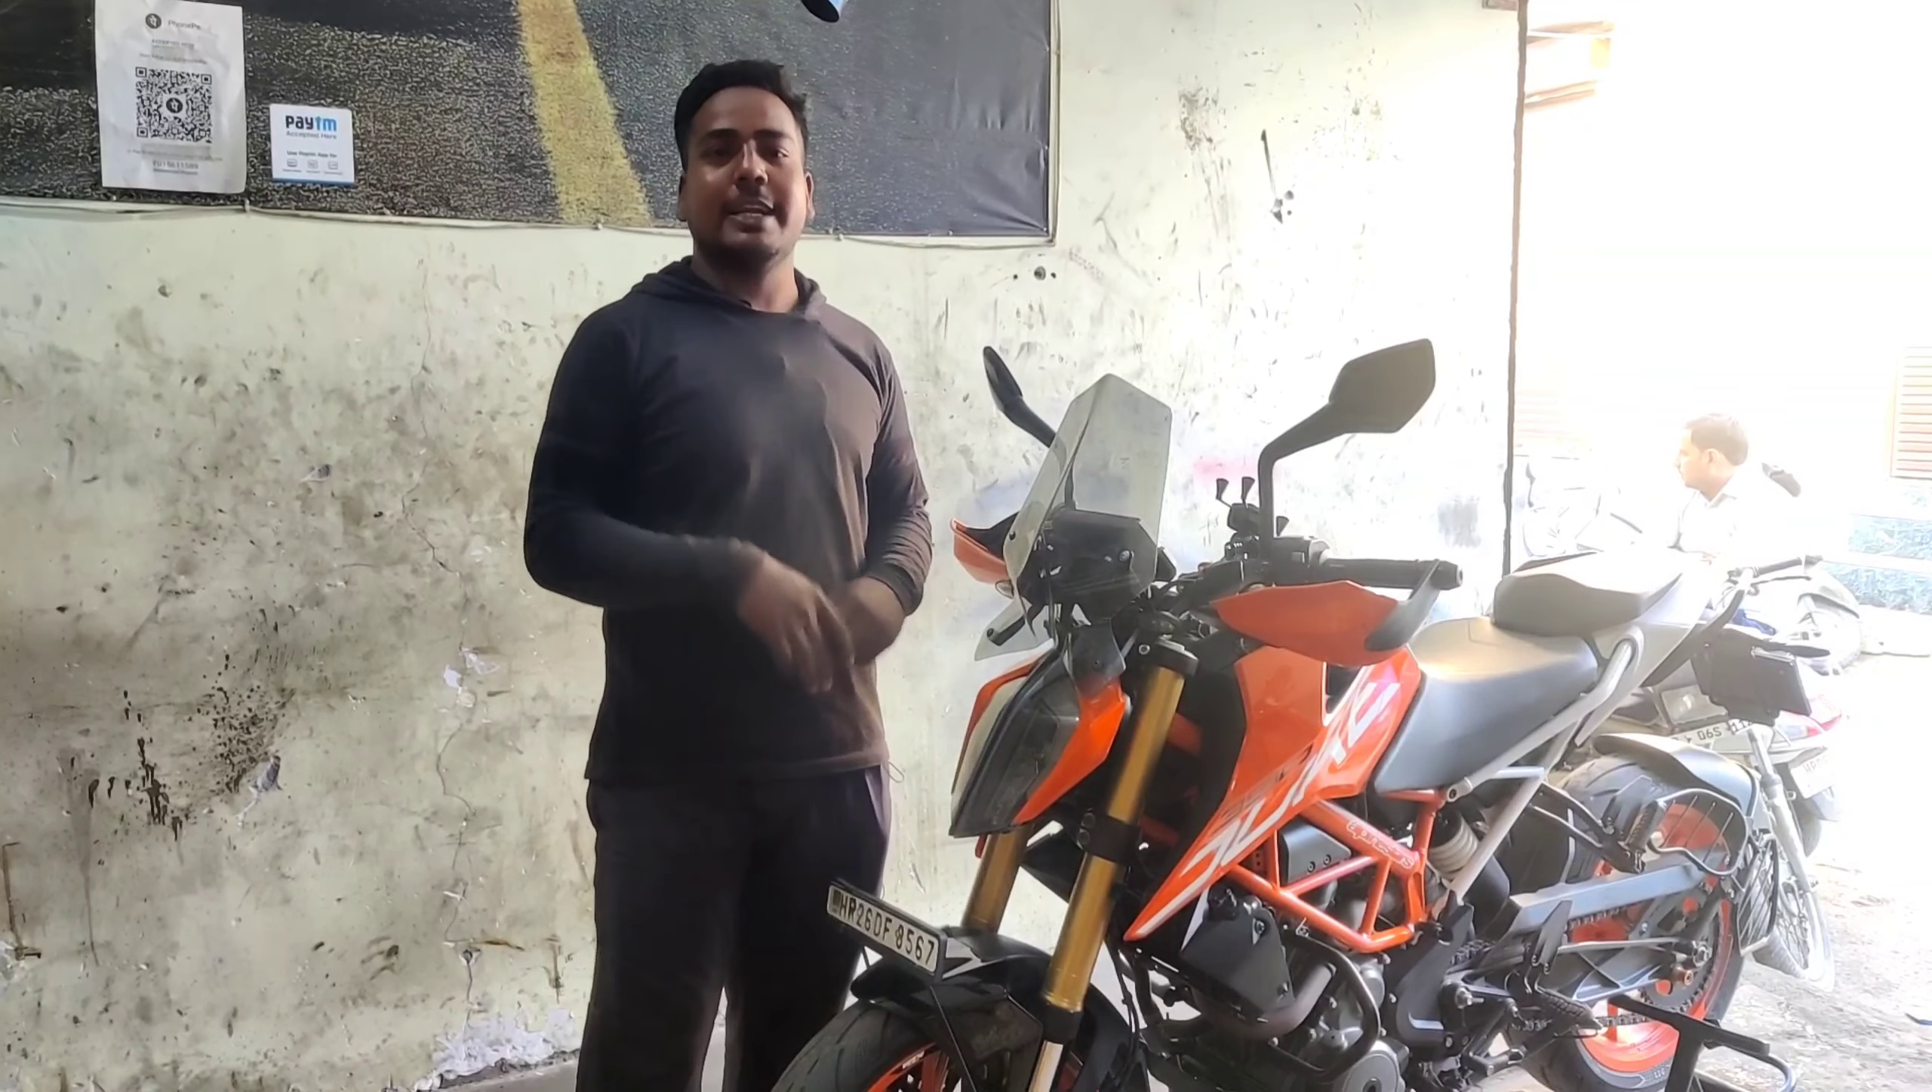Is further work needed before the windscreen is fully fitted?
No.